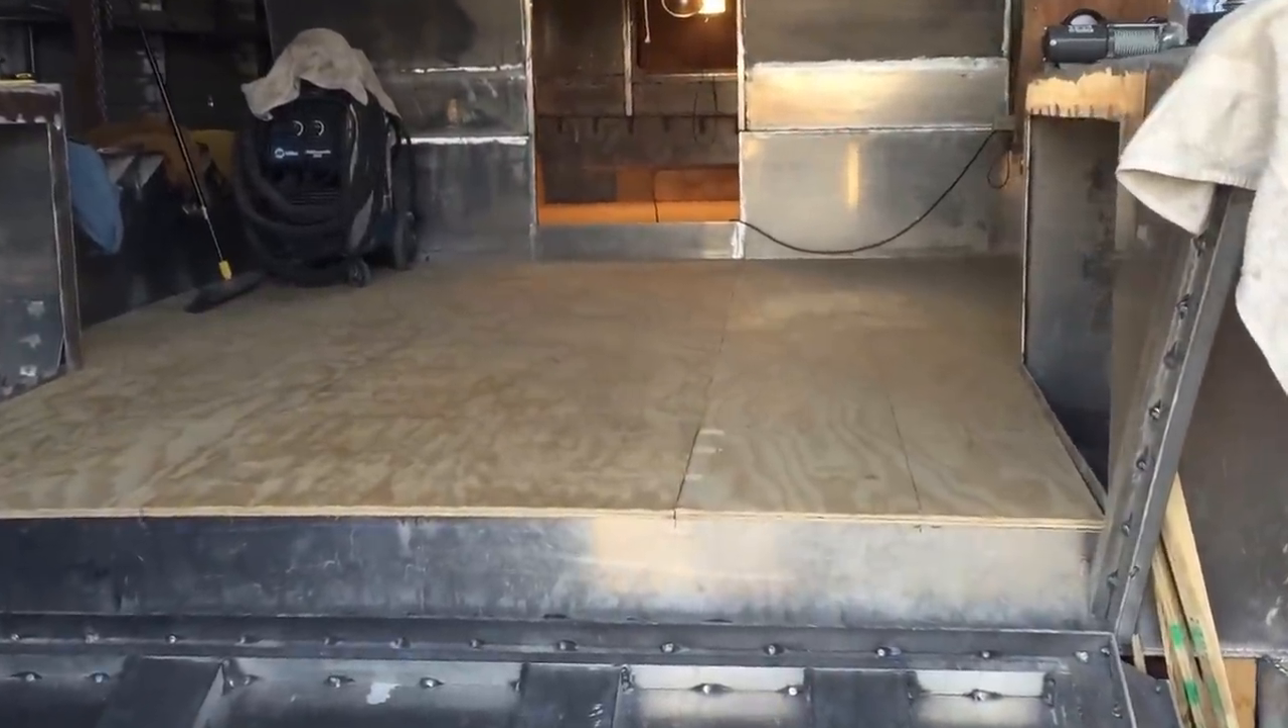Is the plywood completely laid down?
Yes.